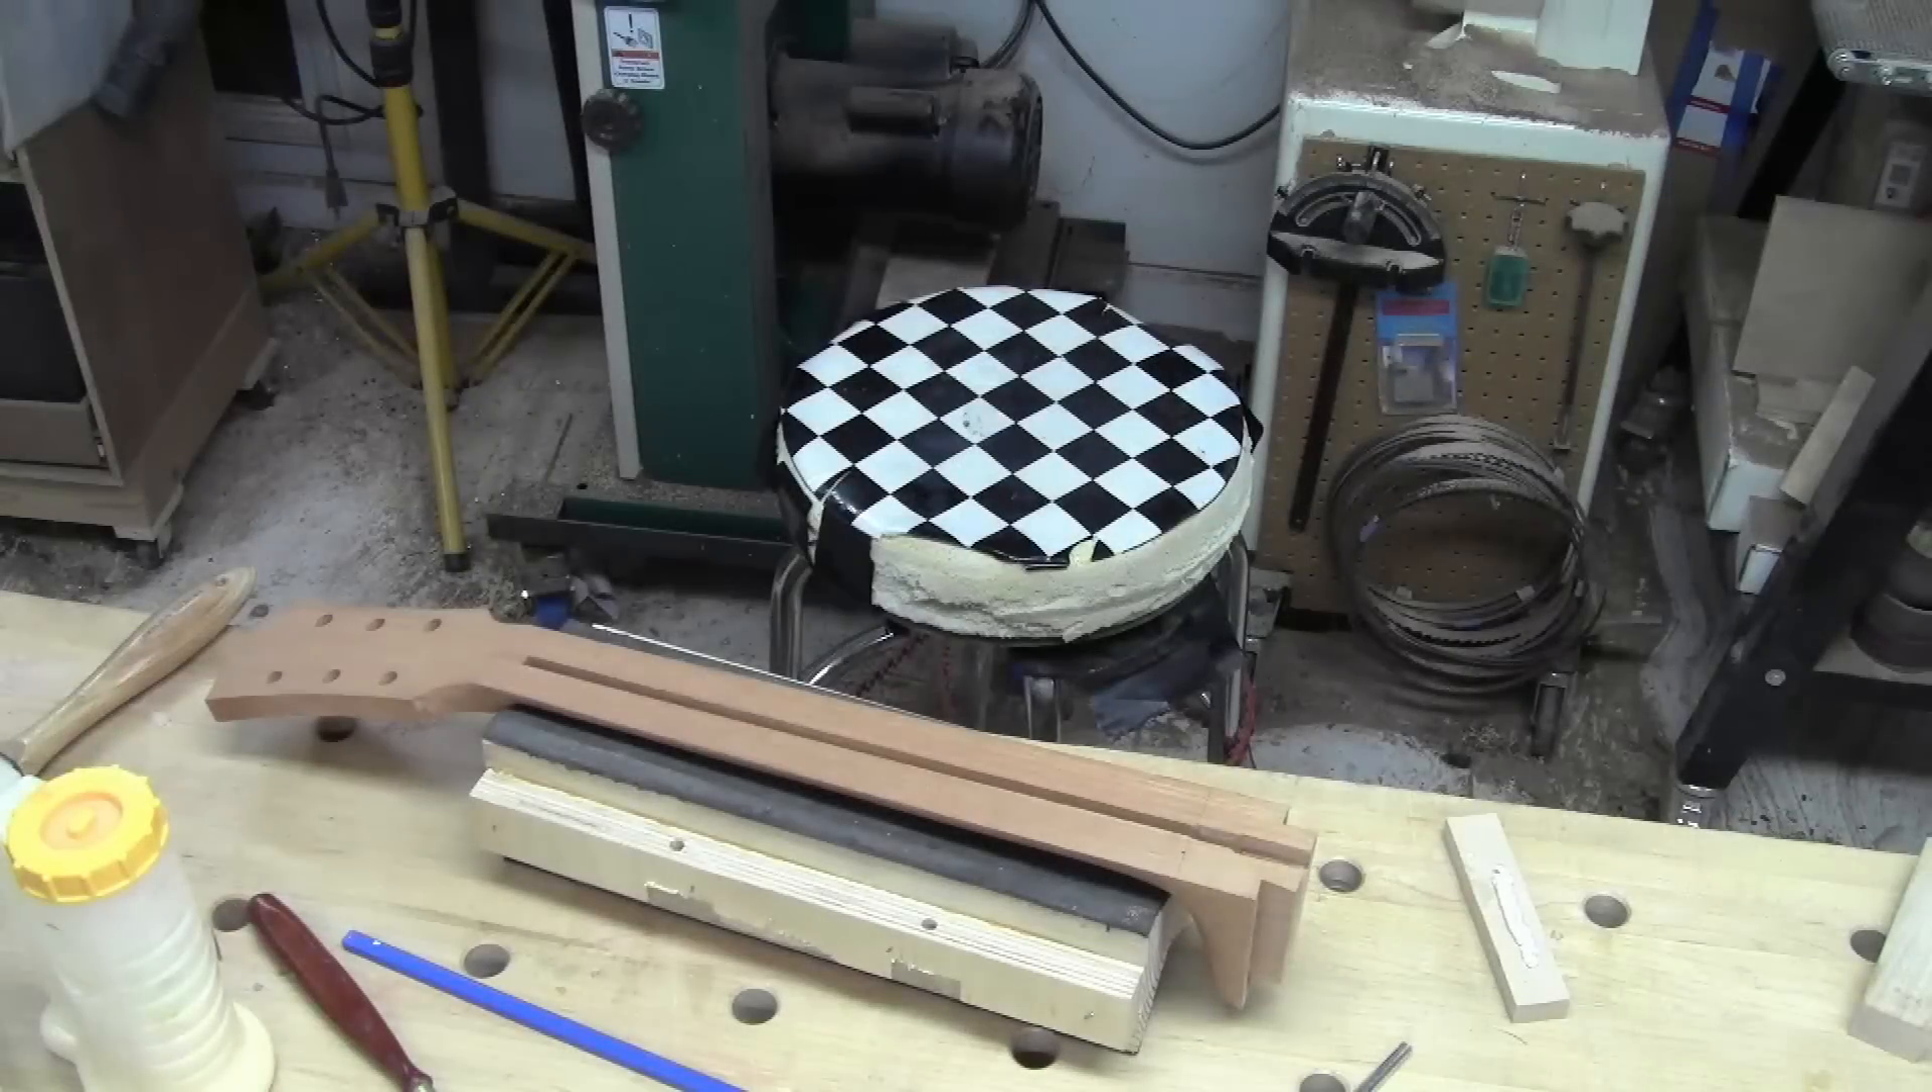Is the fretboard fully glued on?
No.